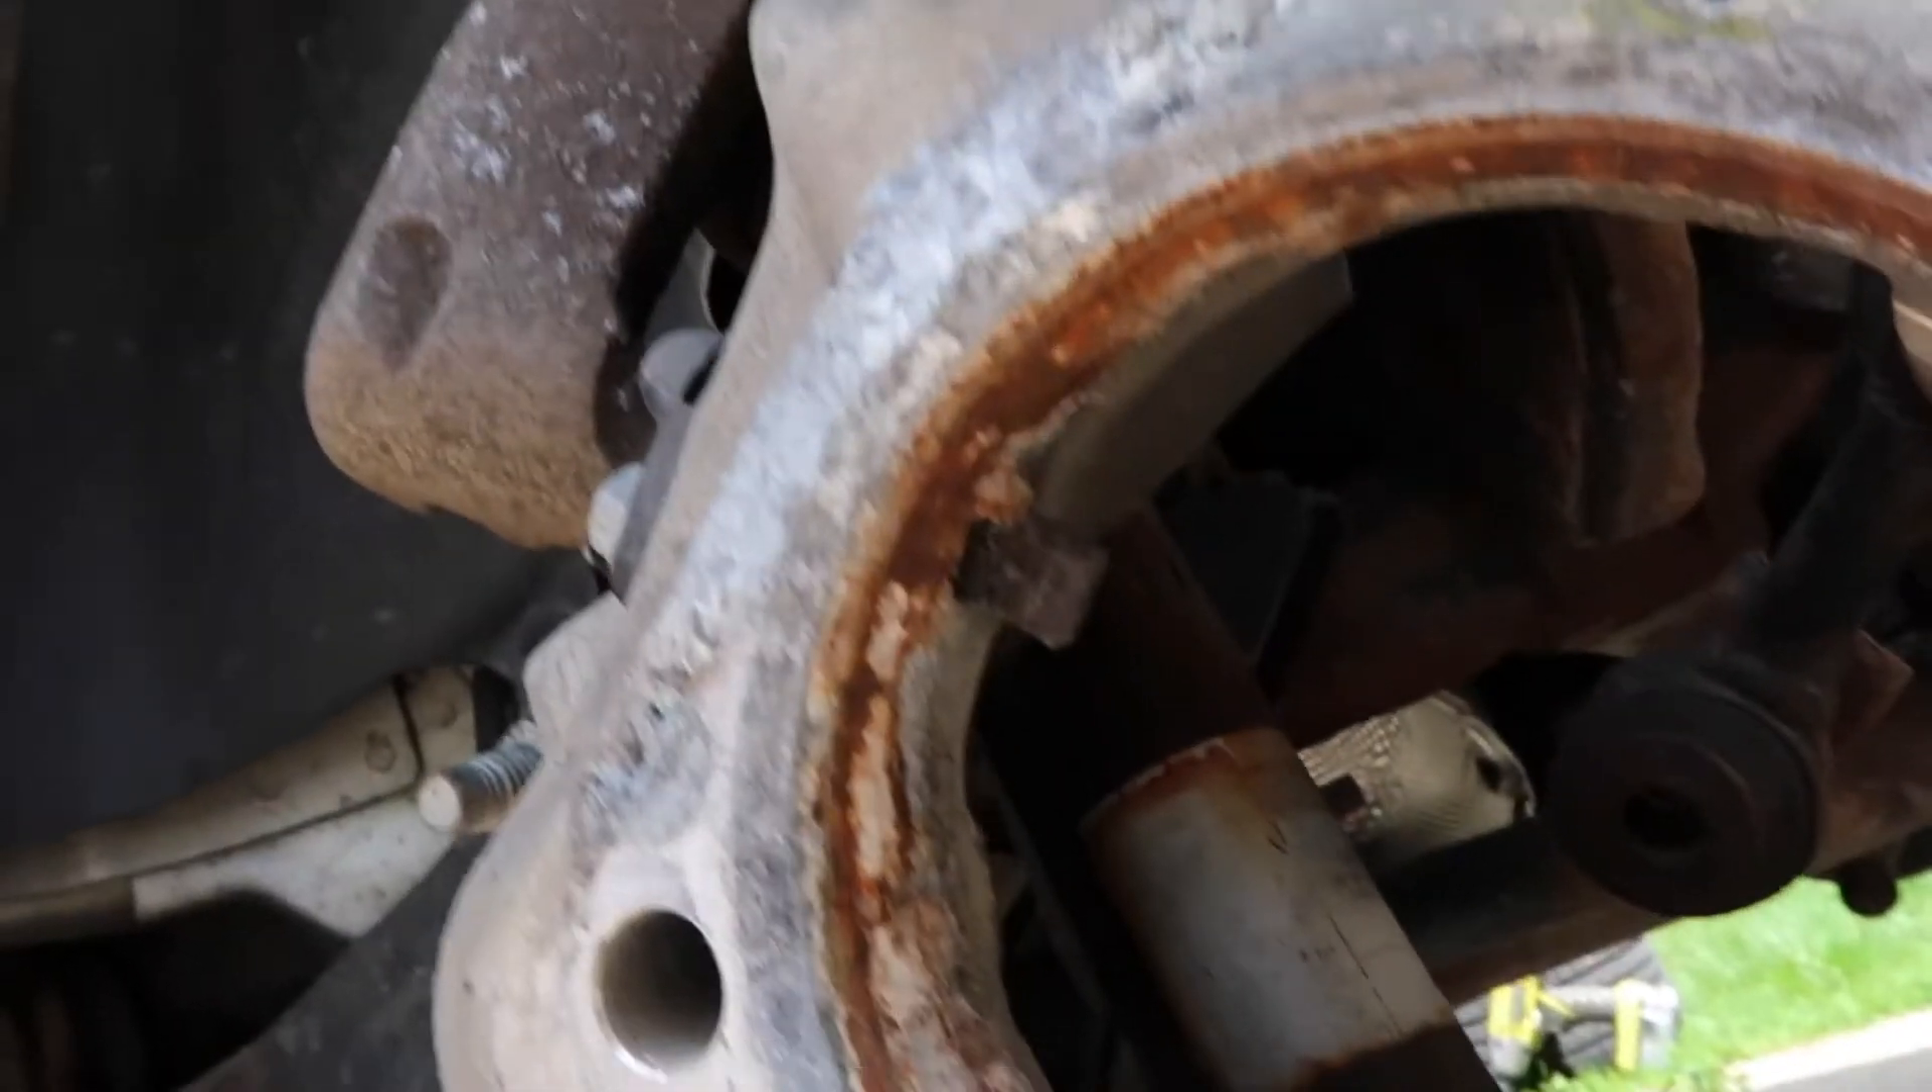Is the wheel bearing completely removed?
Yes.